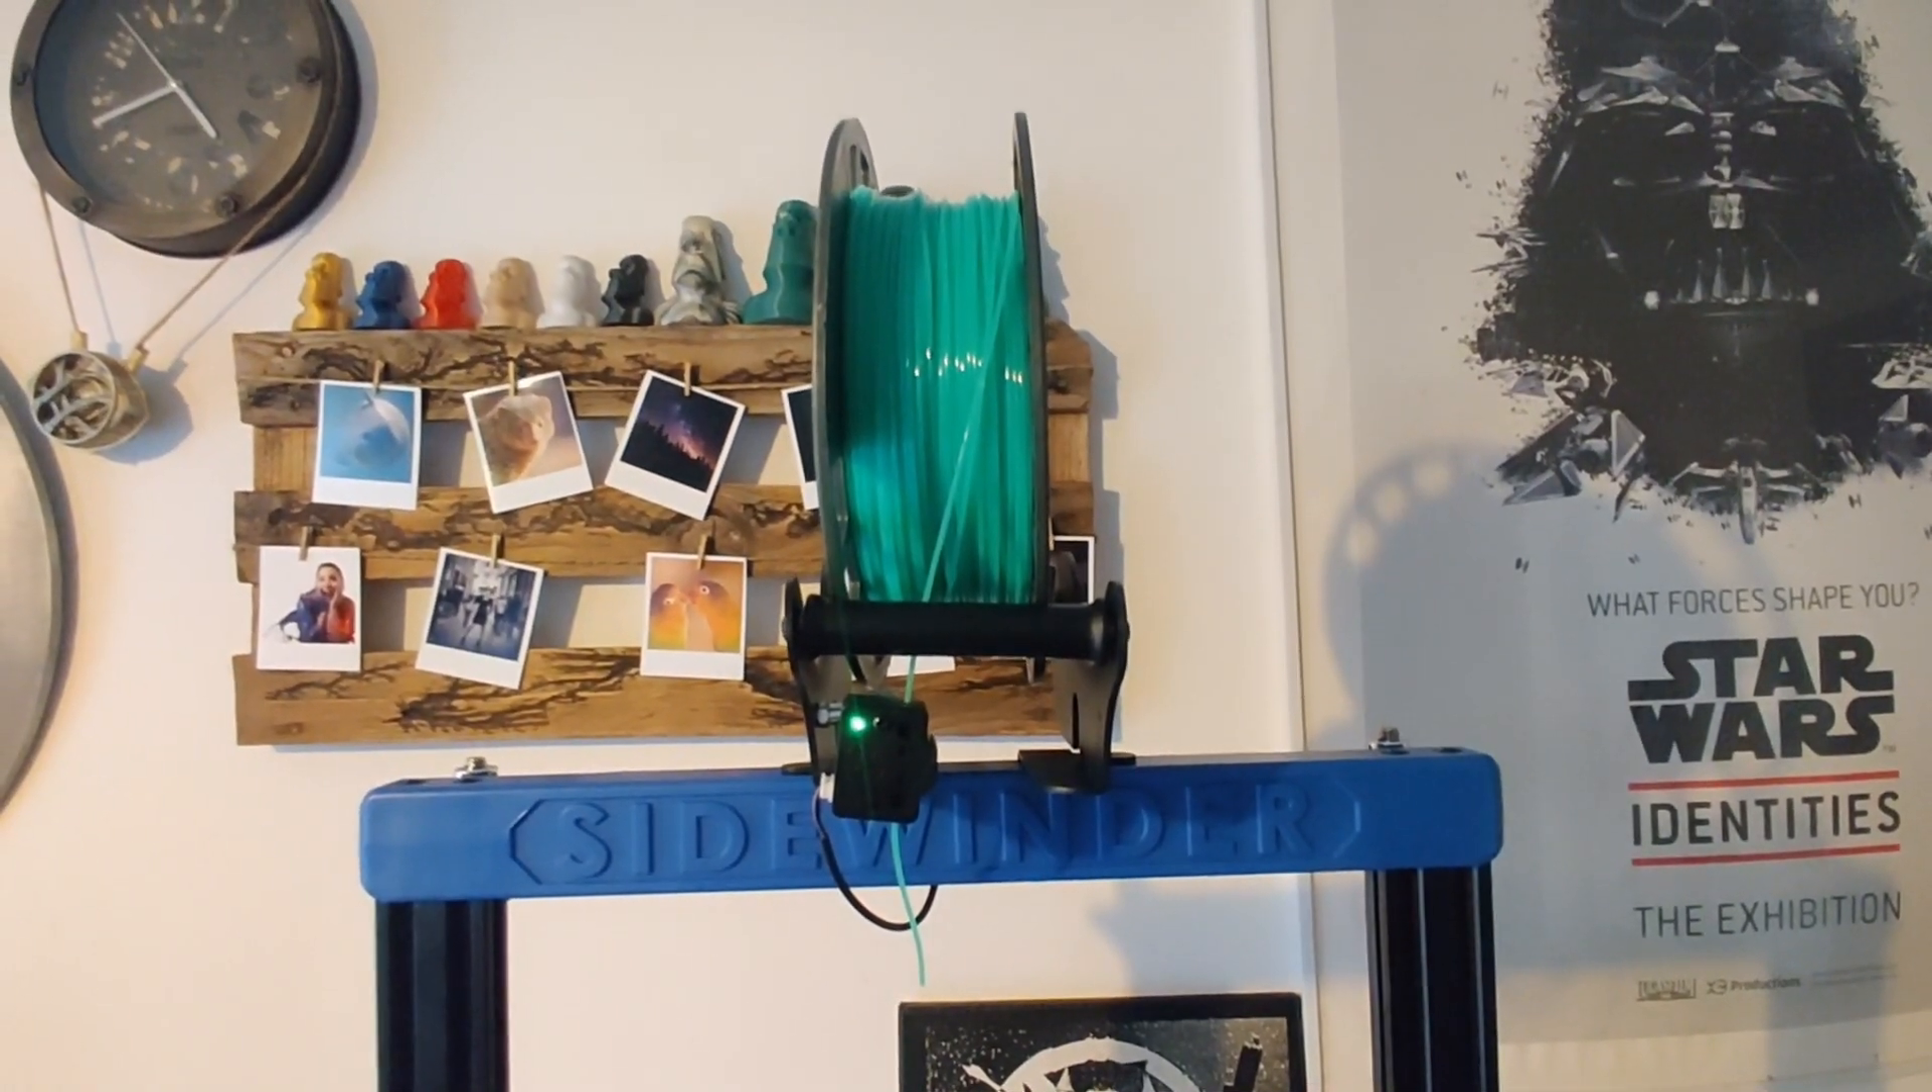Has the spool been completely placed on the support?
Yes.